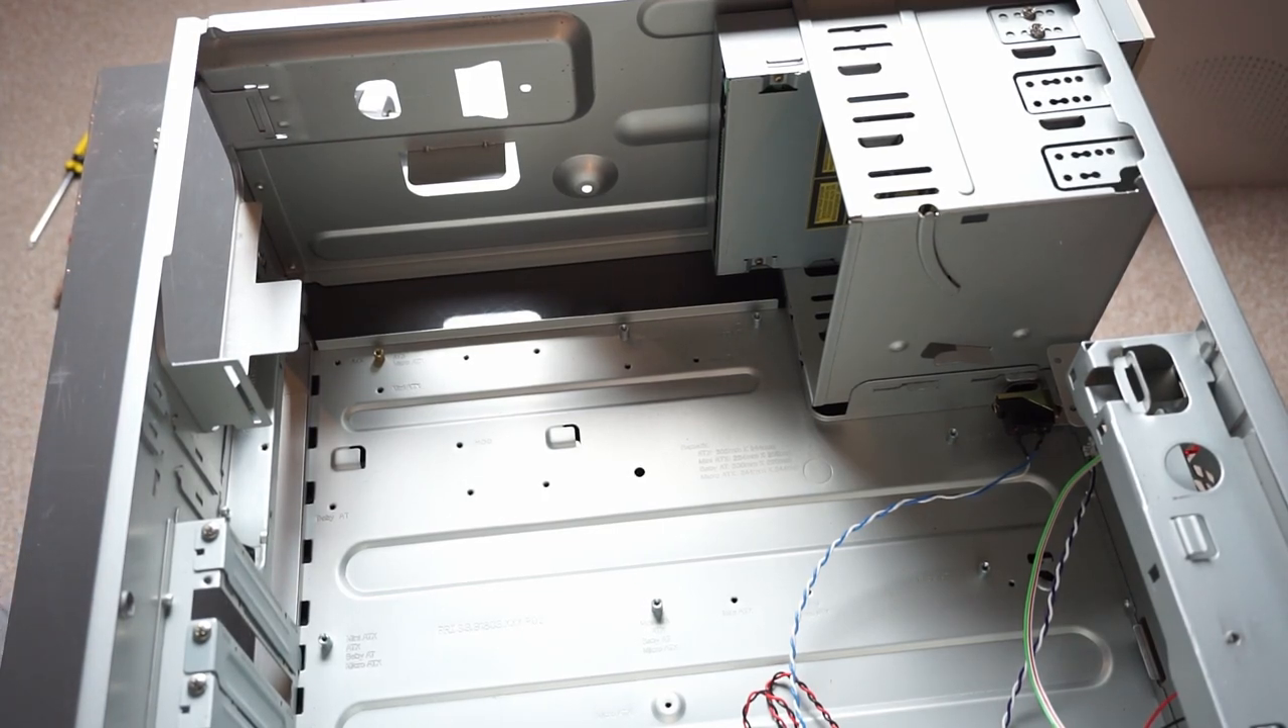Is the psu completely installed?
No.